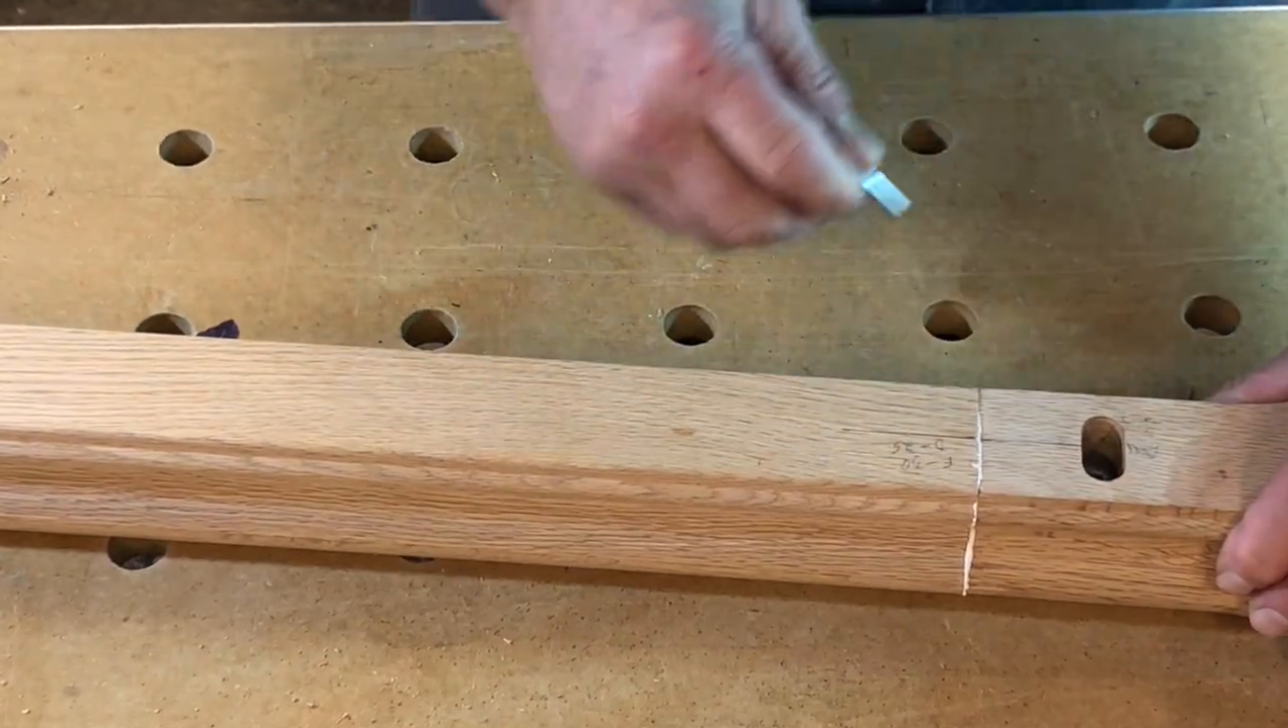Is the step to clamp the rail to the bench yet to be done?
Yes.